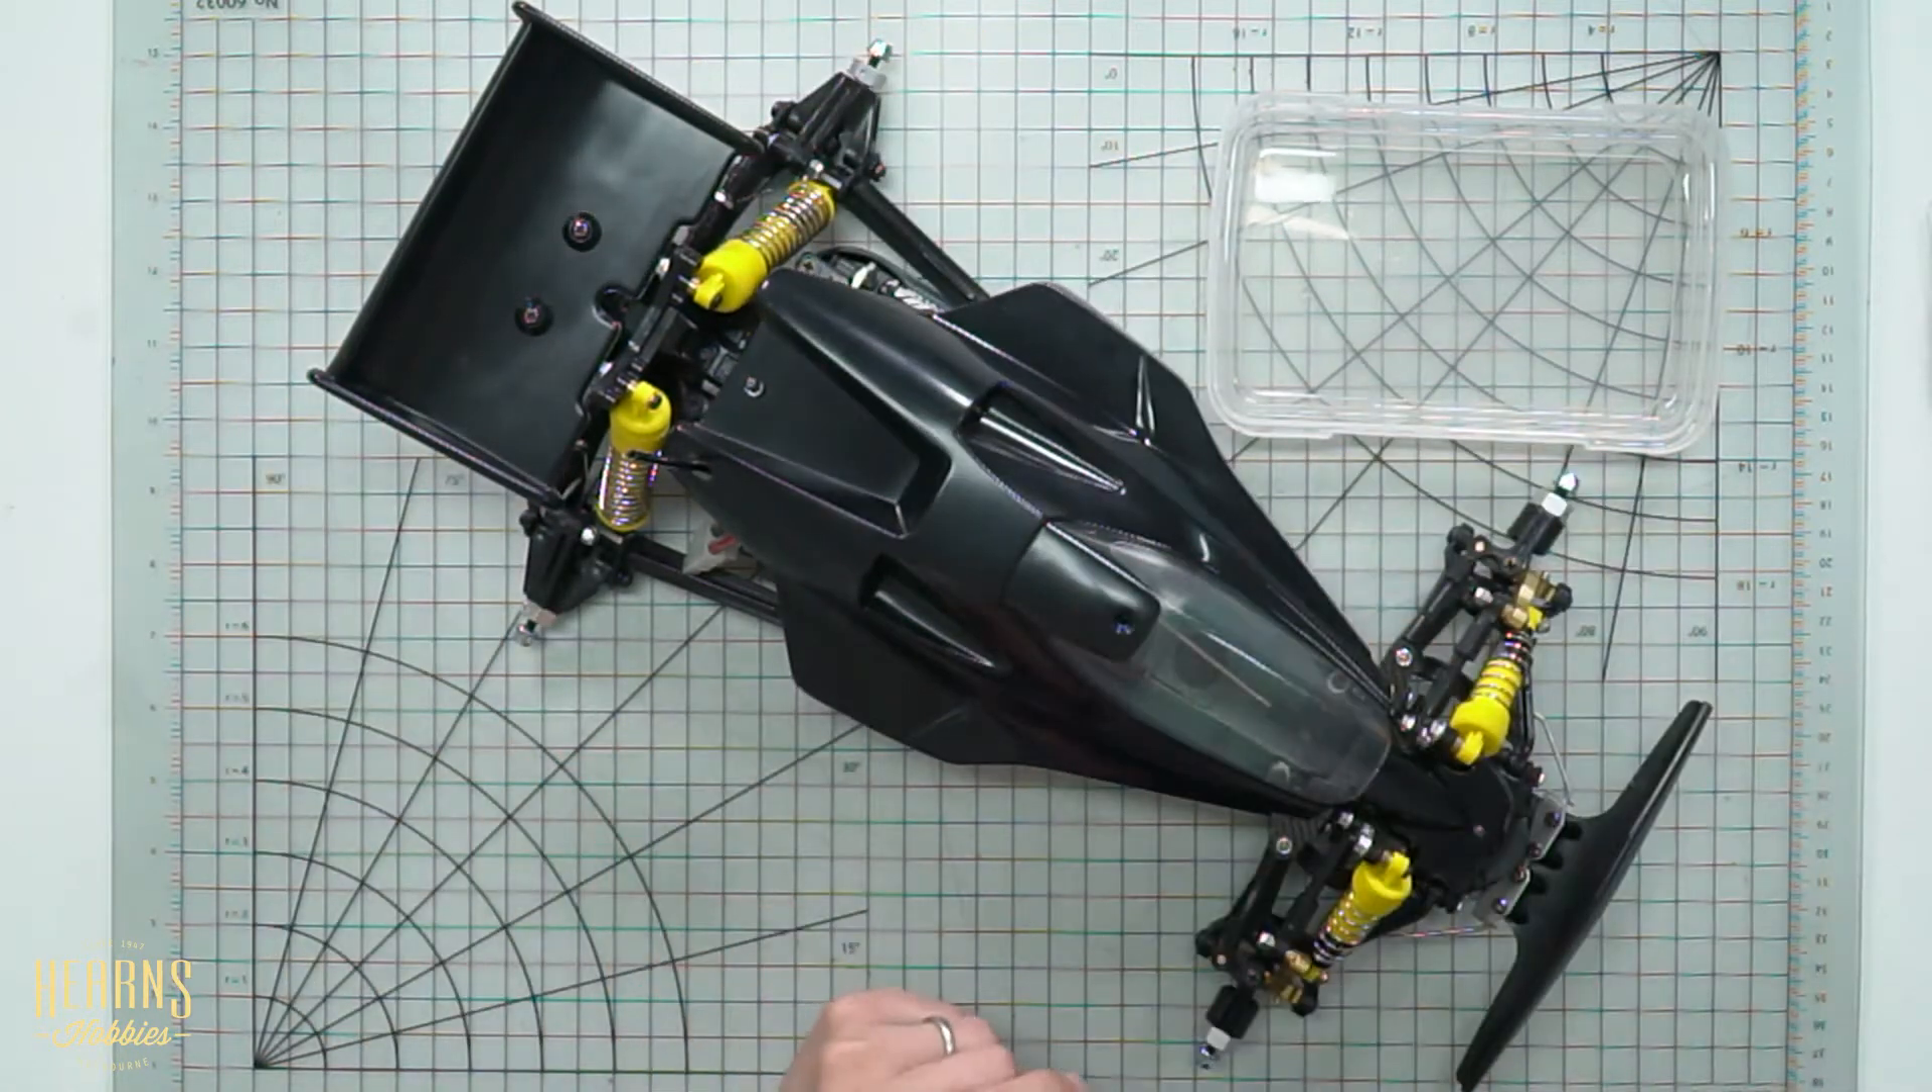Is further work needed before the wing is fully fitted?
No.